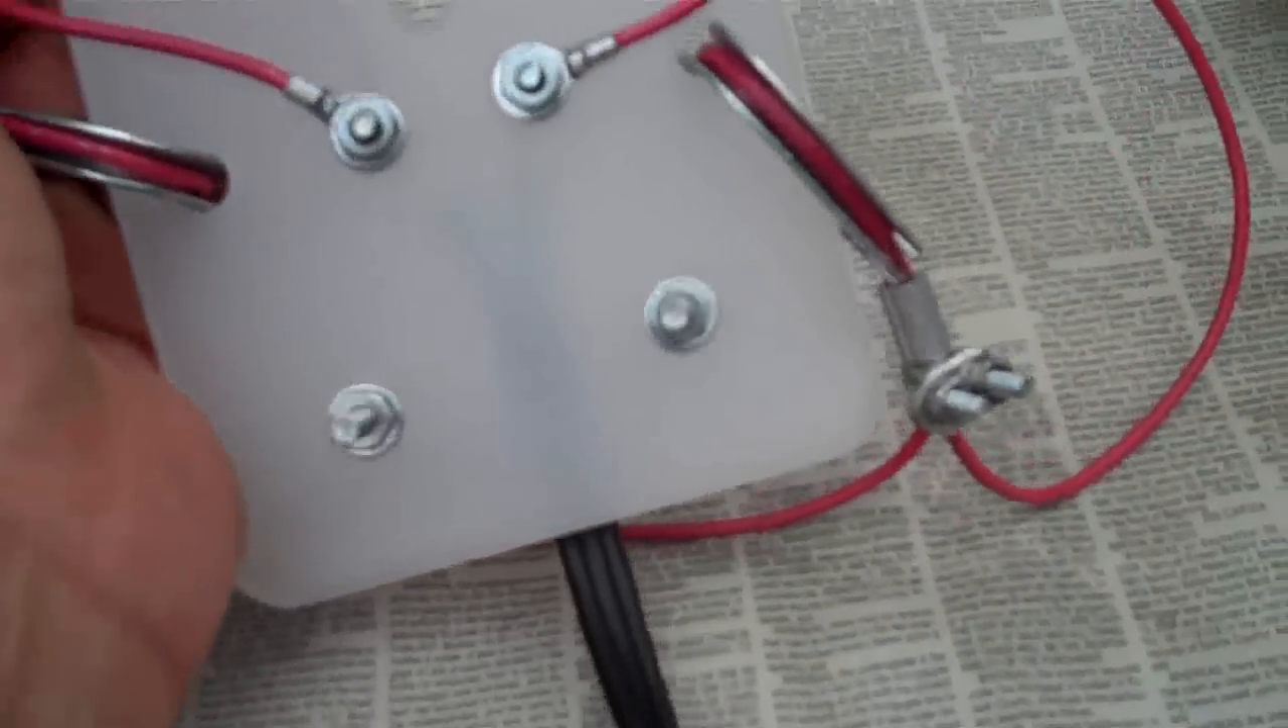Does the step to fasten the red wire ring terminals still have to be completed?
No.